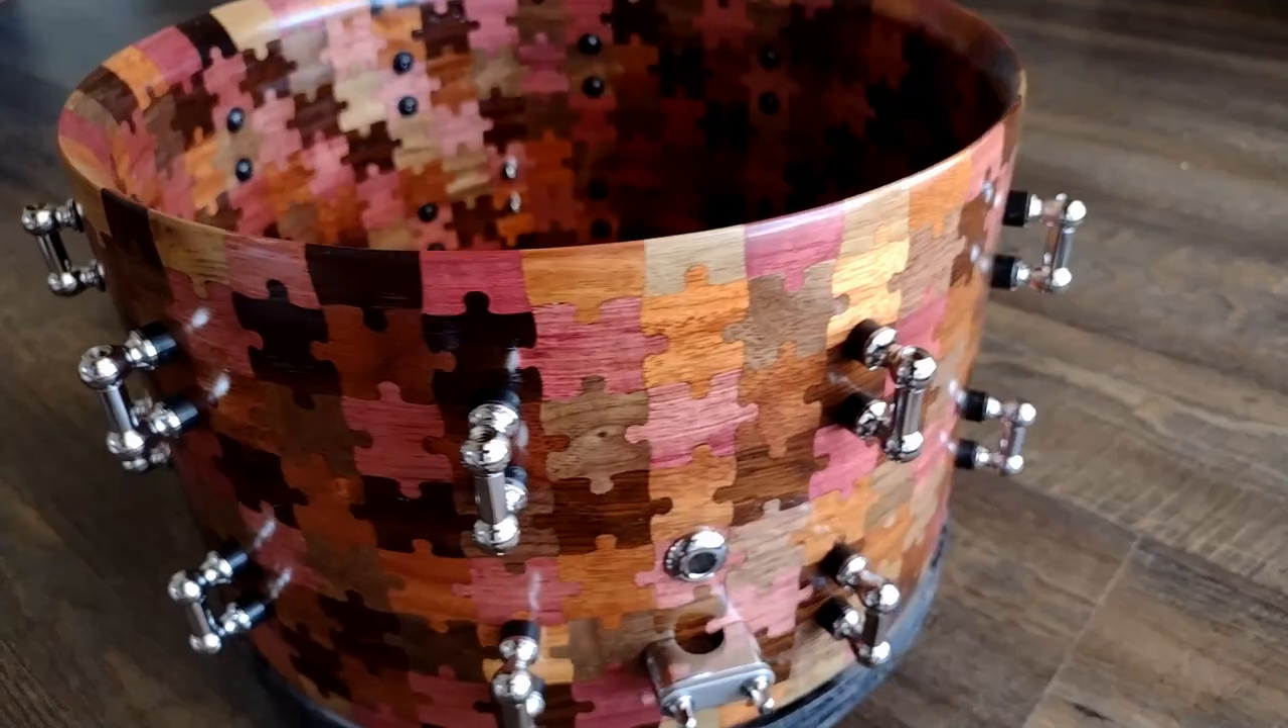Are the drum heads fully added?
No.